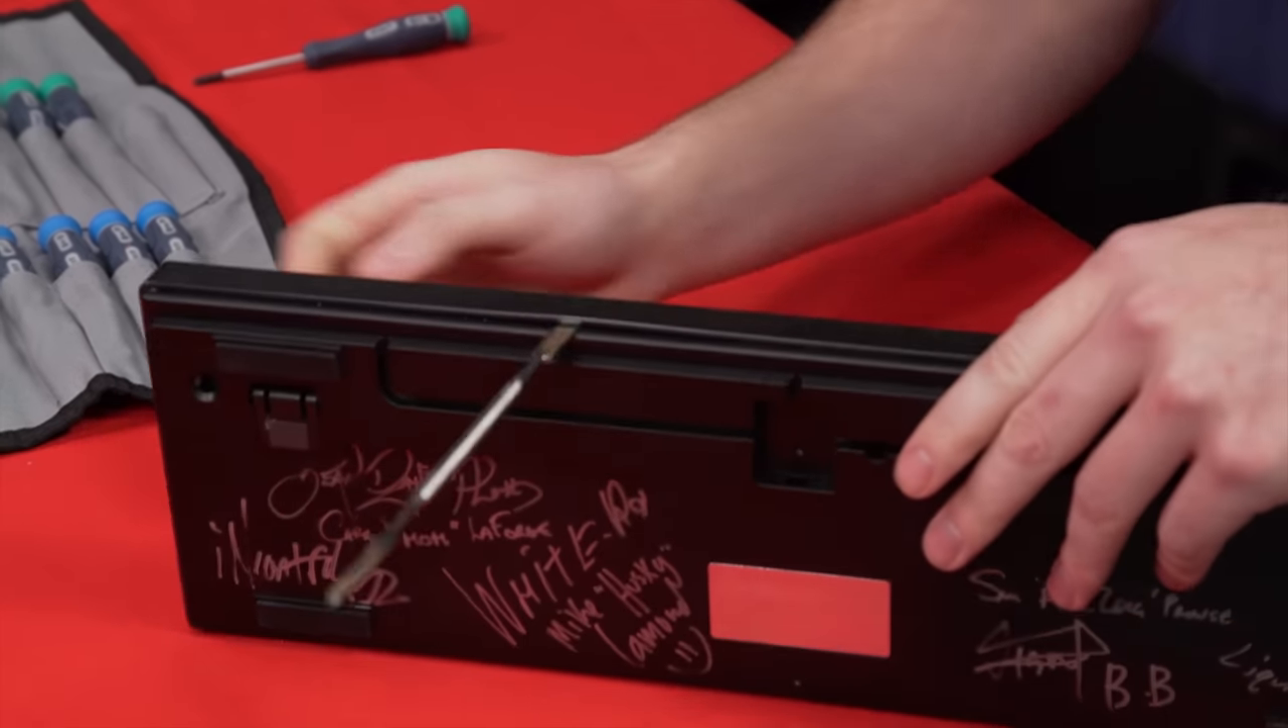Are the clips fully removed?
No.